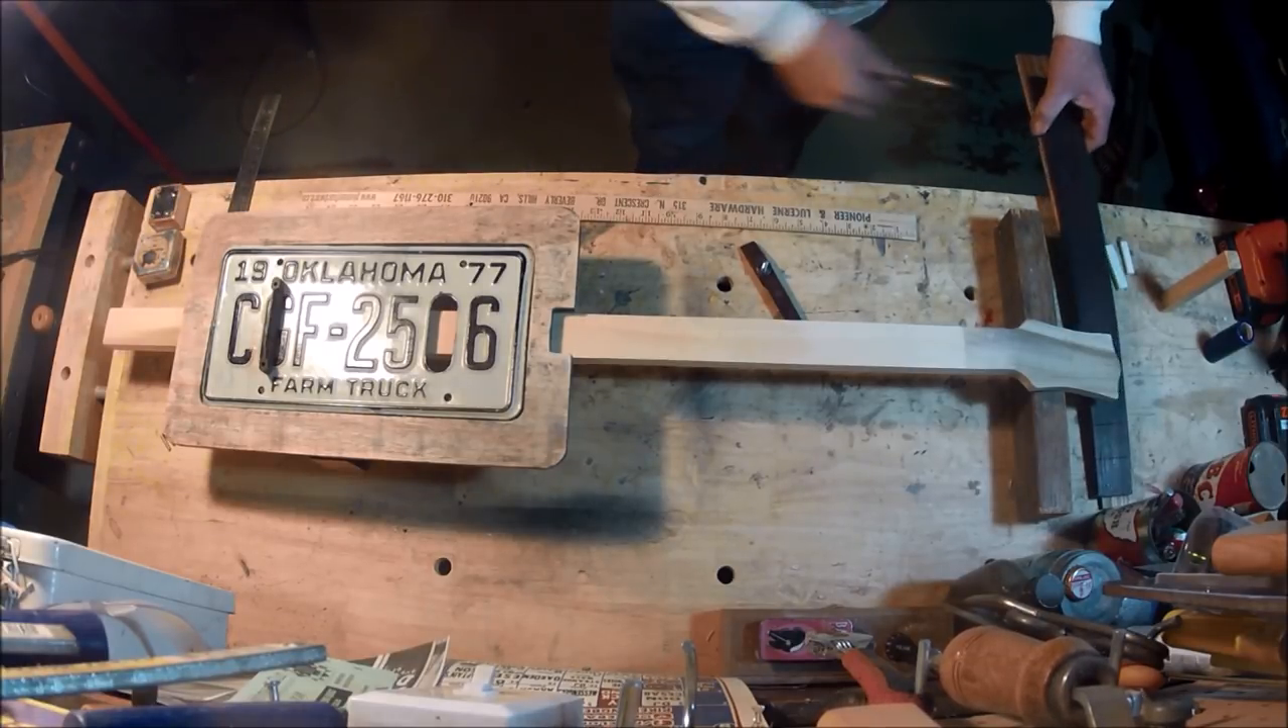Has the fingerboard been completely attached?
No.